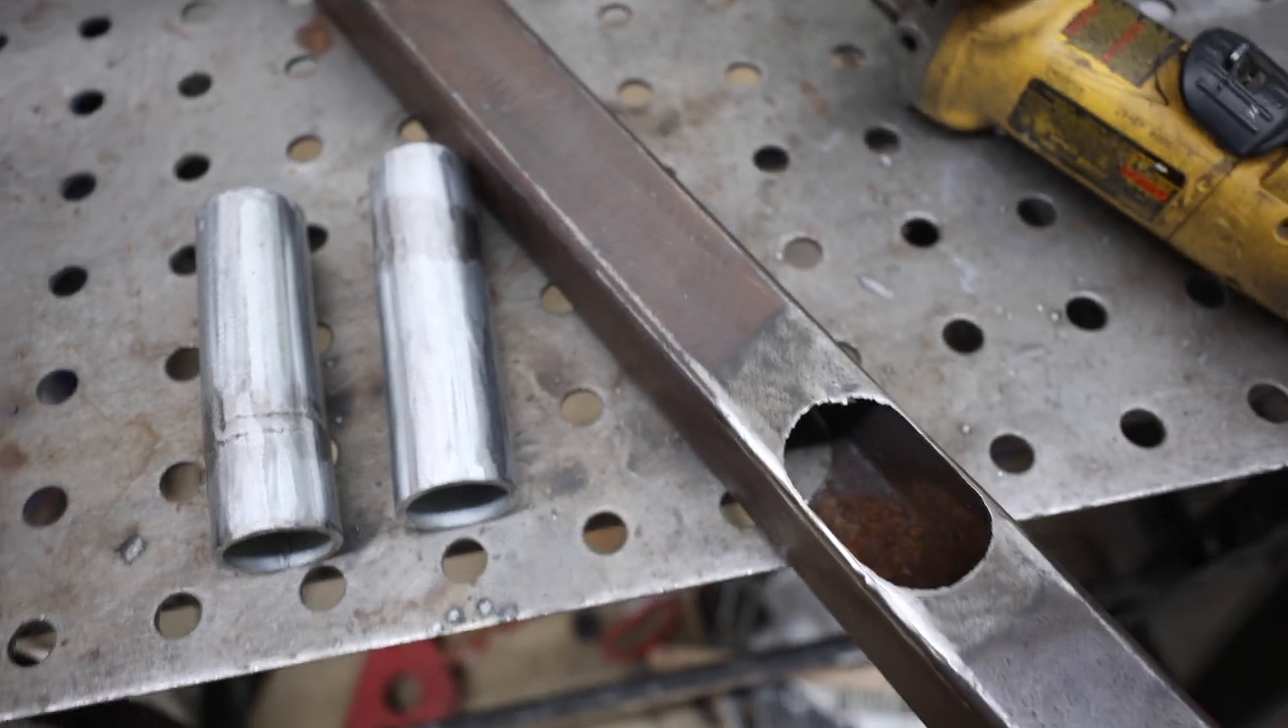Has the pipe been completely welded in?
No.